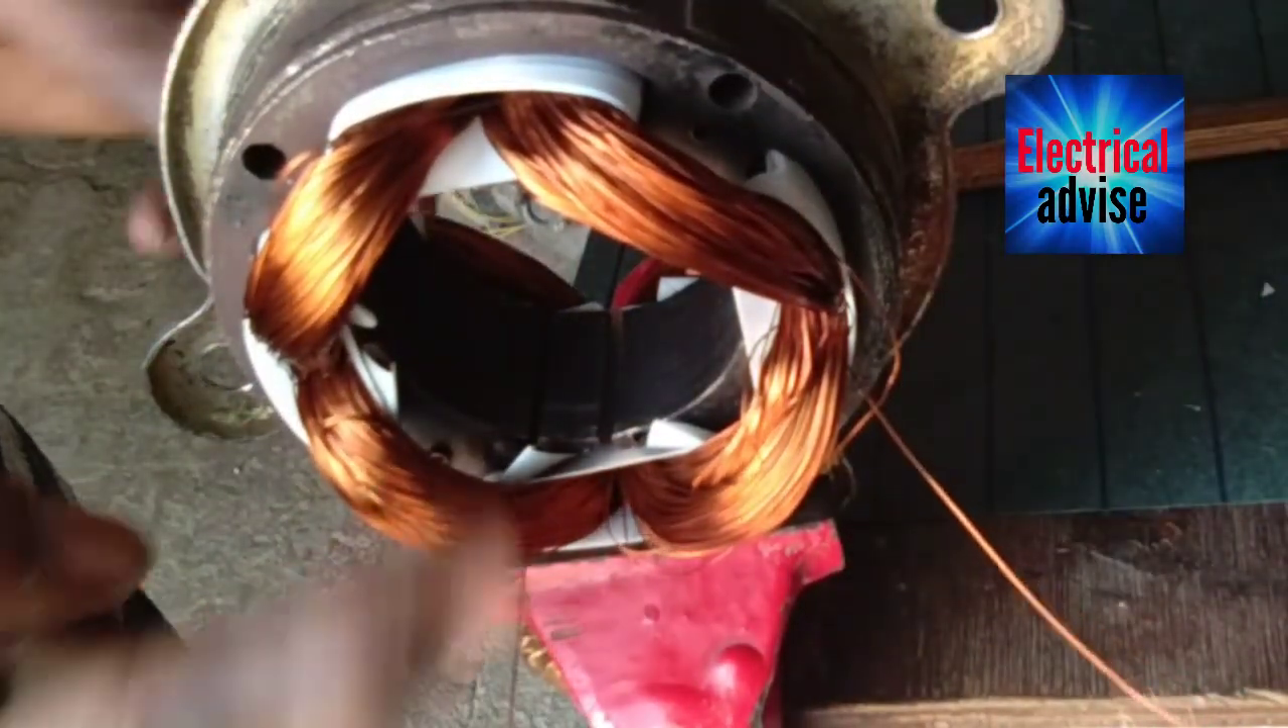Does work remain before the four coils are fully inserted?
No.